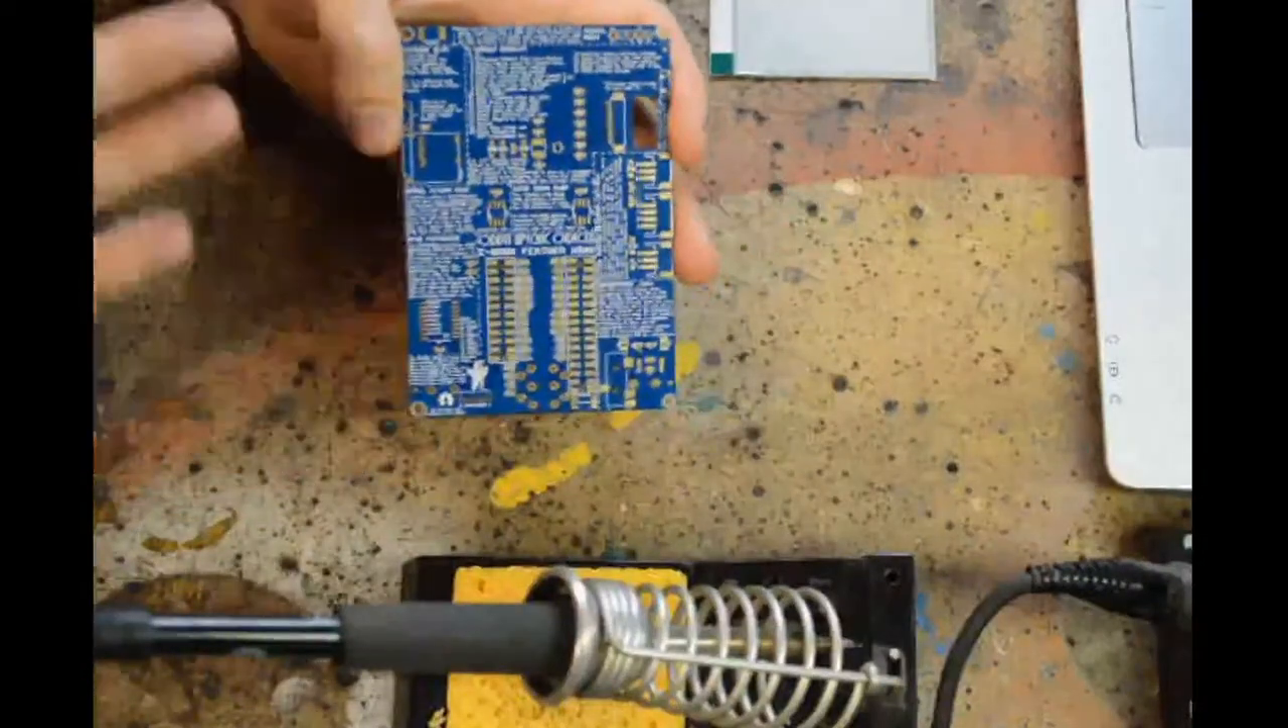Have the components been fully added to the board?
No.